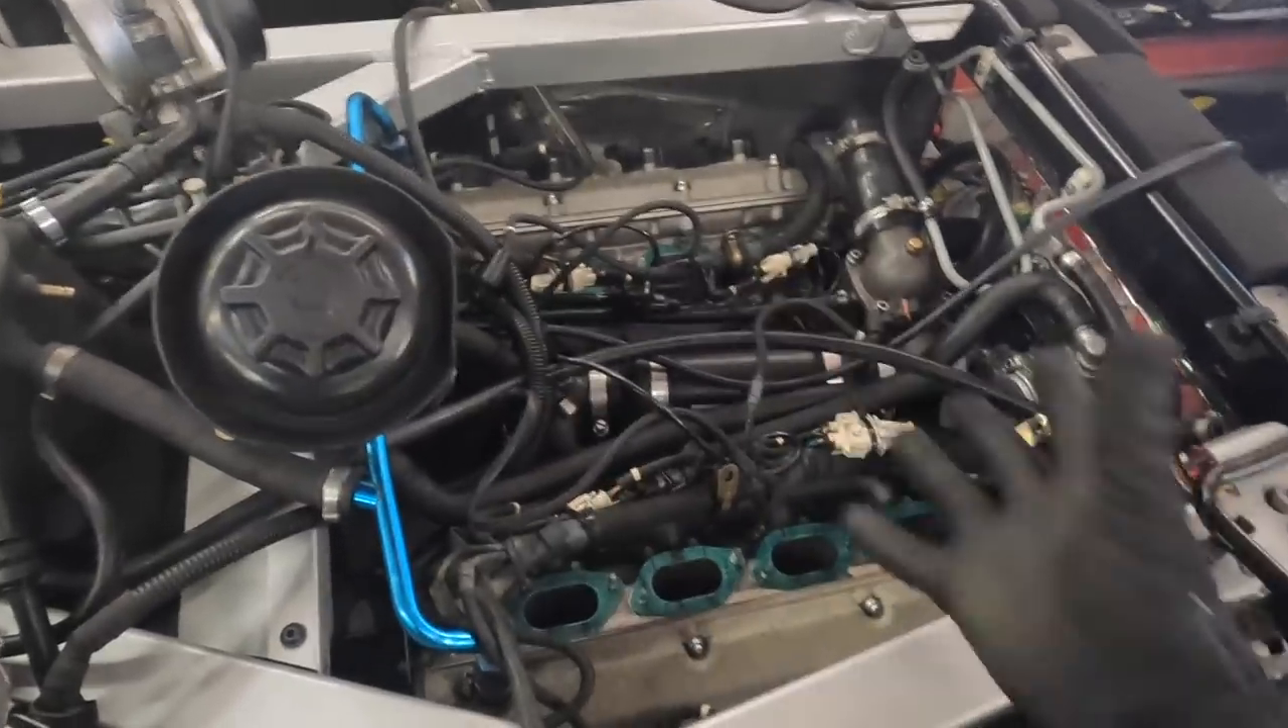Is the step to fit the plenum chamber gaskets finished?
Yes.